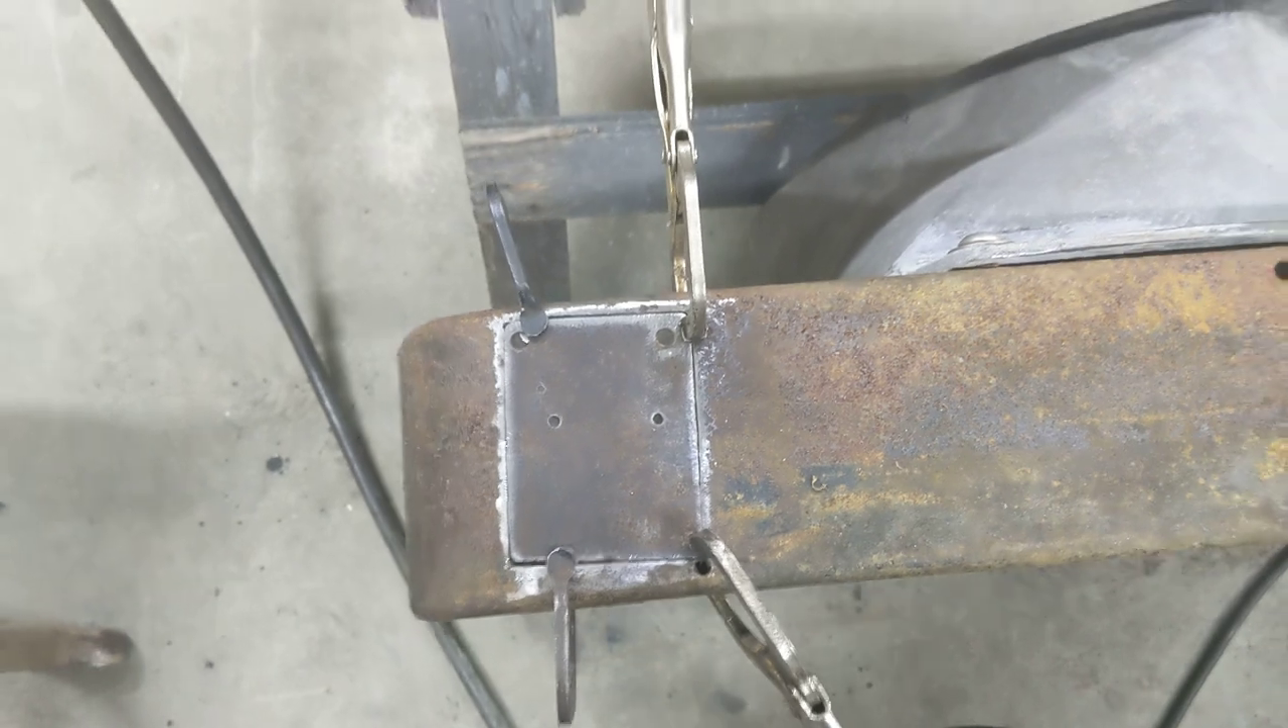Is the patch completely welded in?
No.